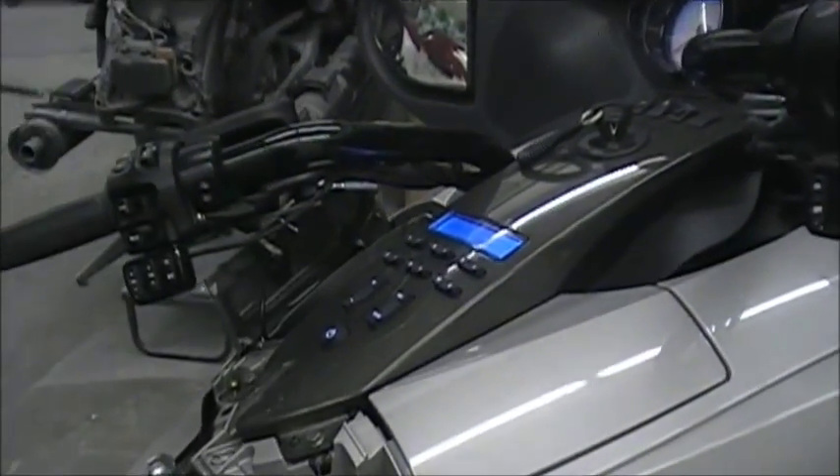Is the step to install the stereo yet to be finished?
No.